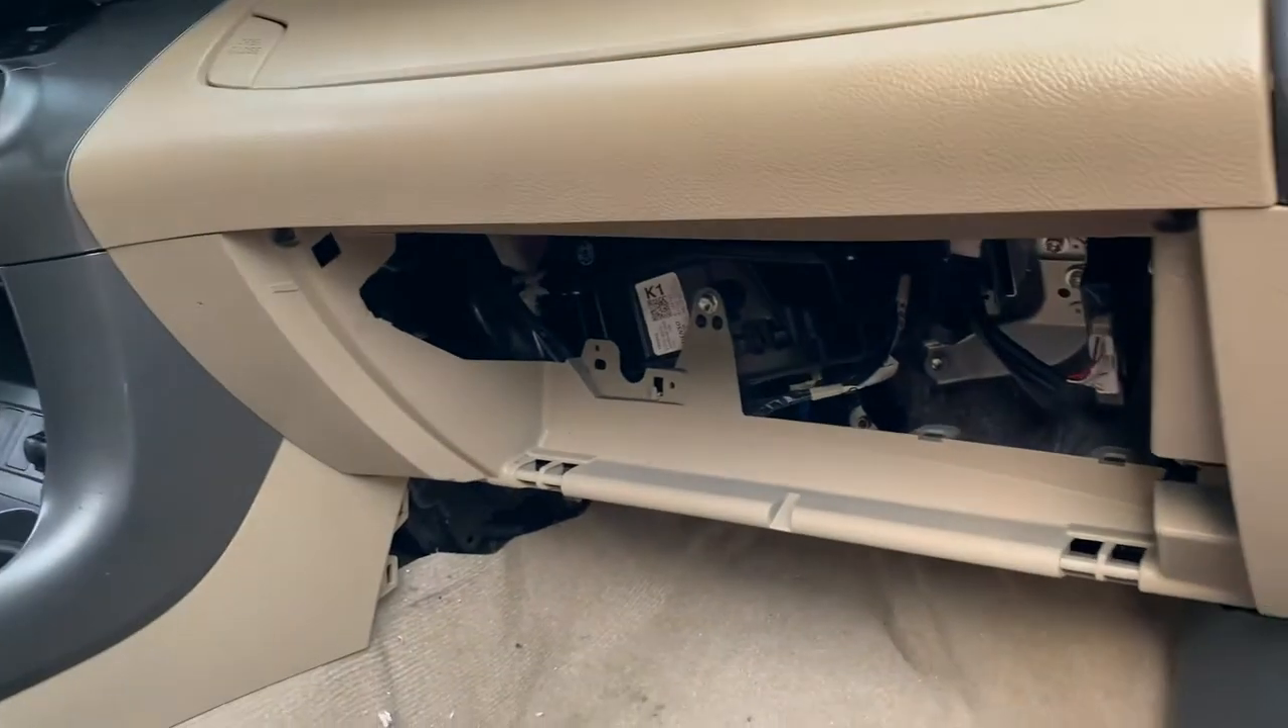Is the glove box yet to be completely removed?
No.